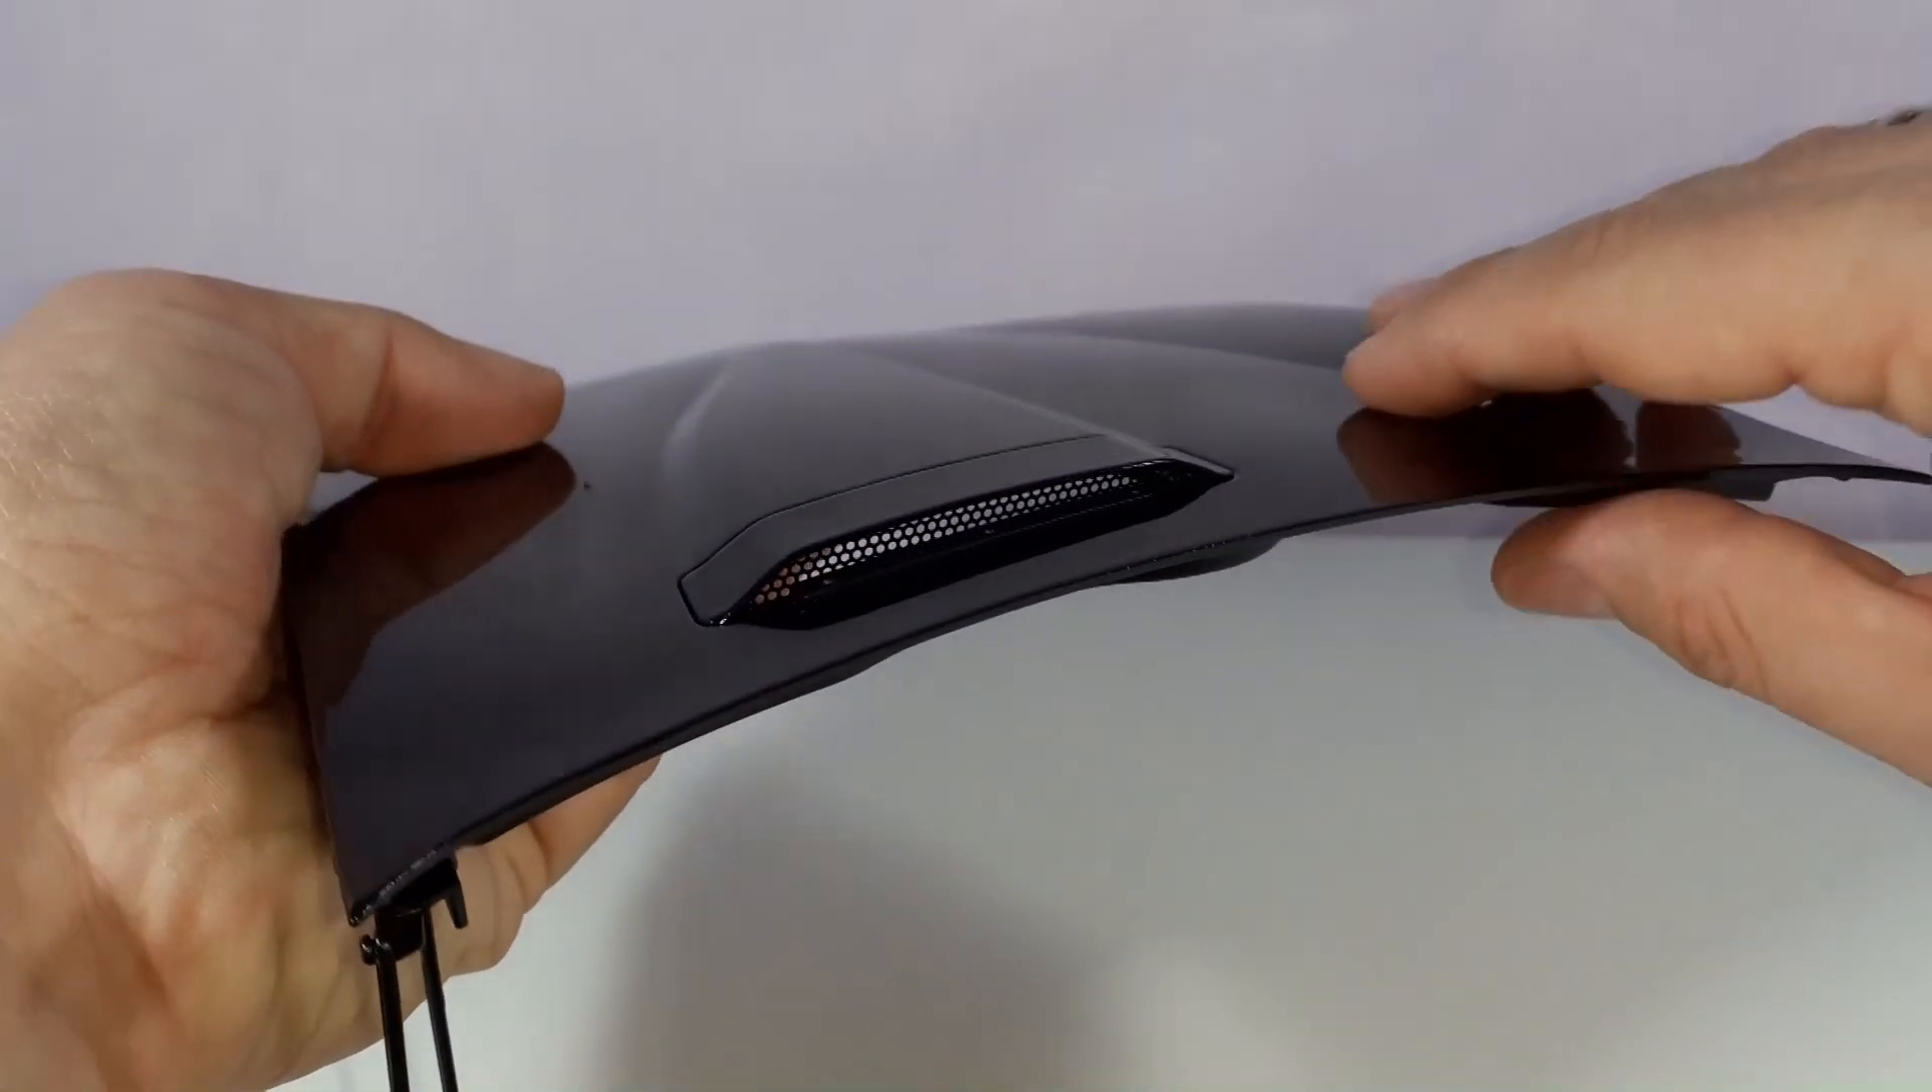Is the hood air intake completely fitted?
Yes.